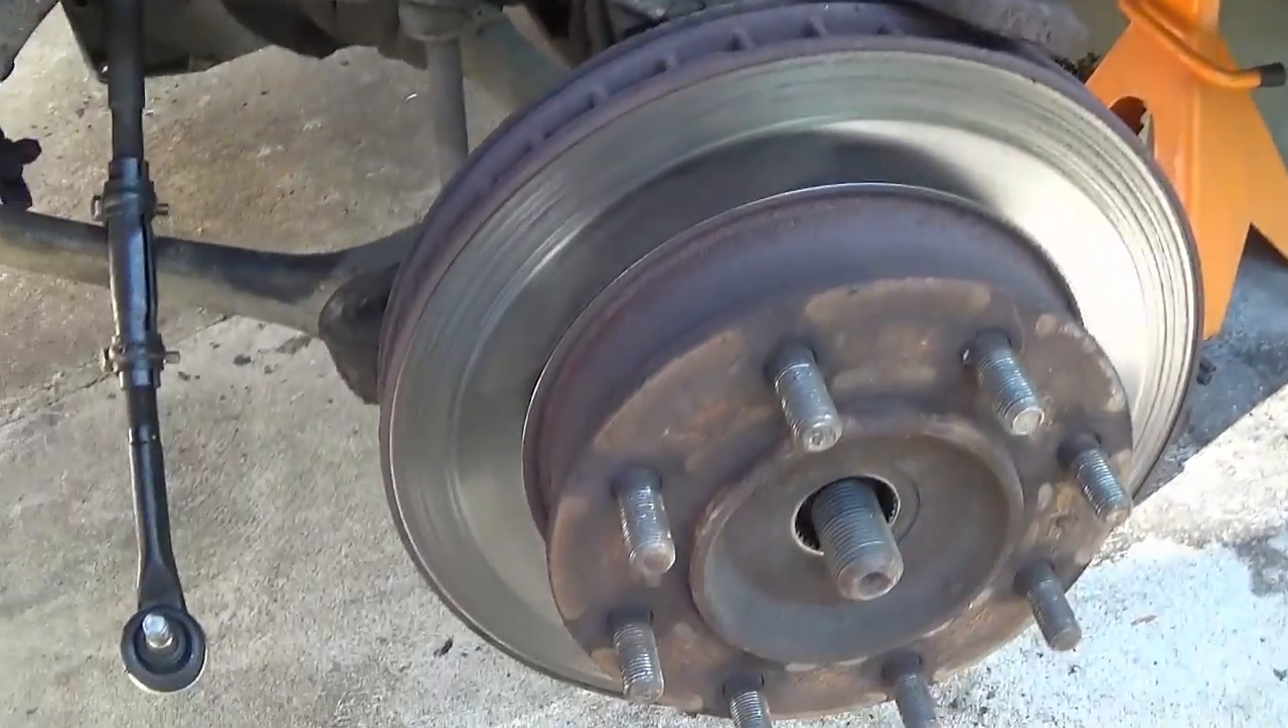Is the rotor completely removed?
No.